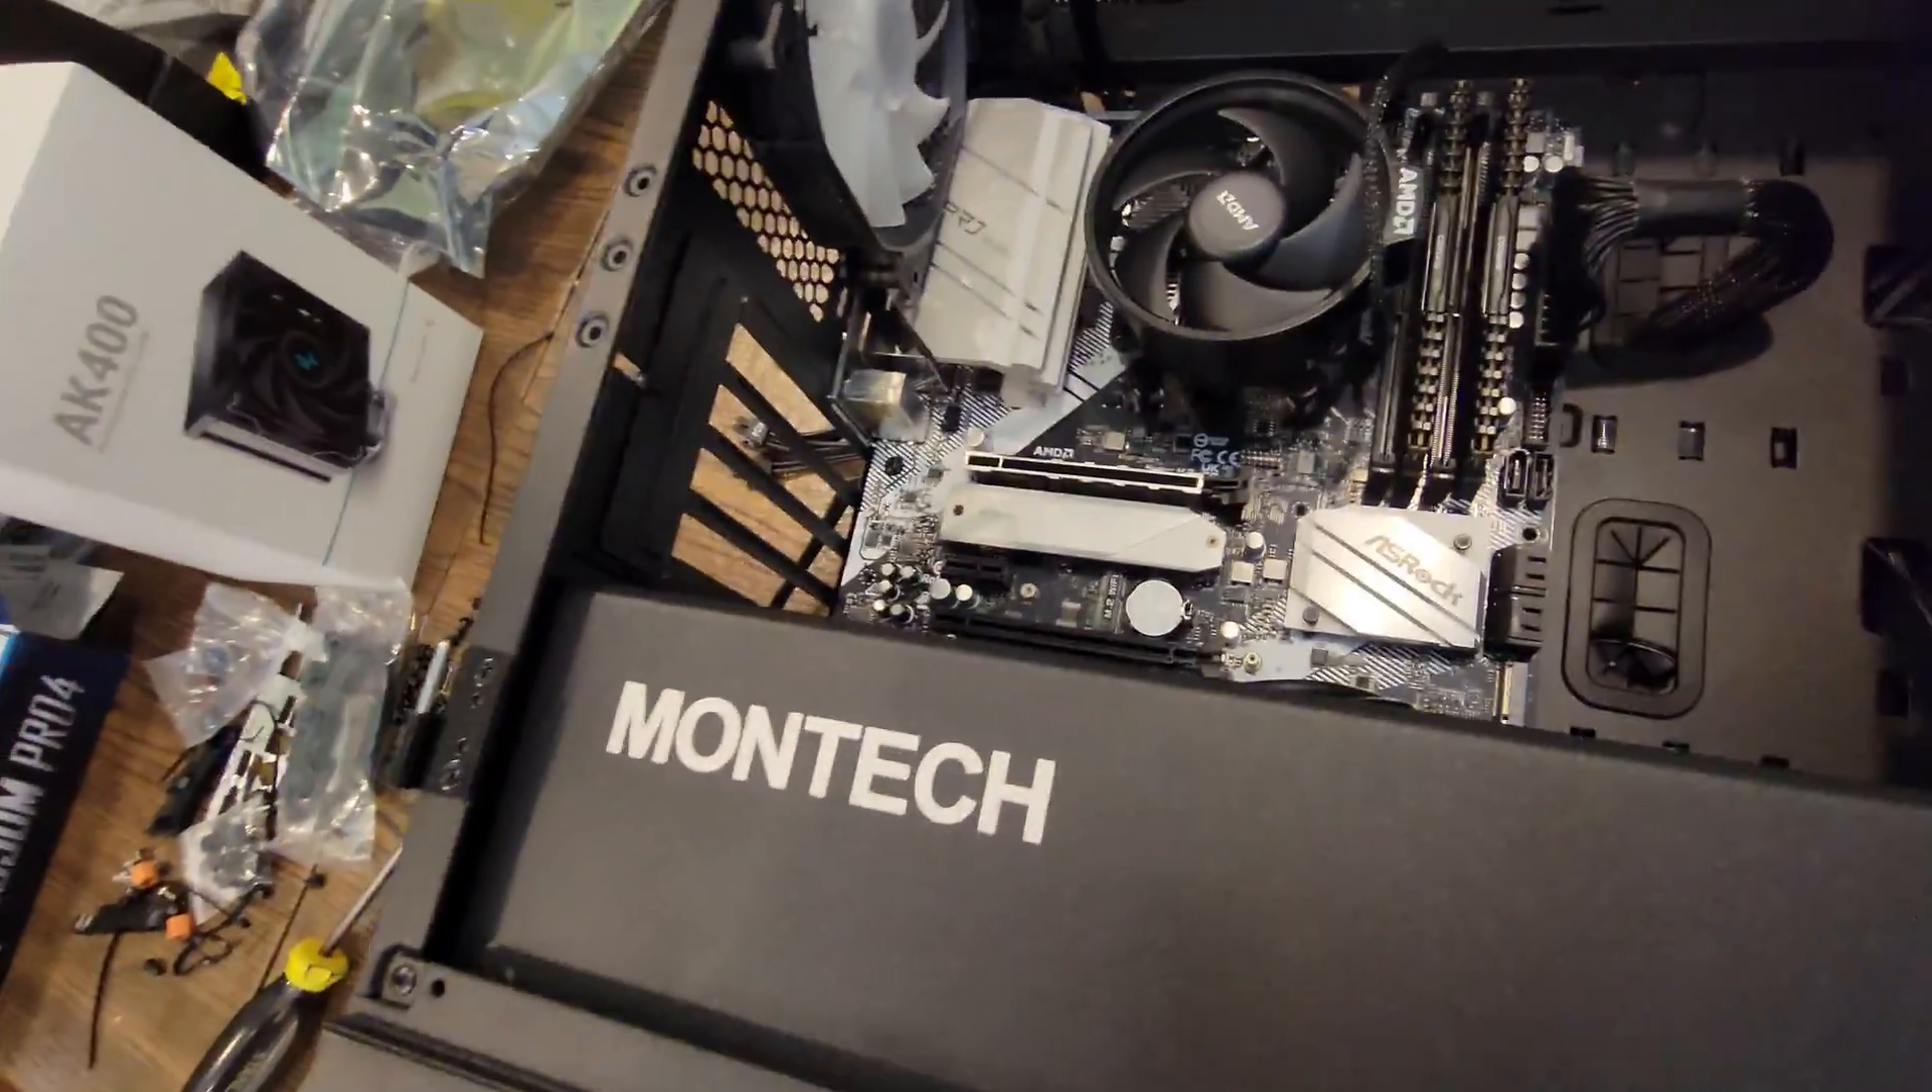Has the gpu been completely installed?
No.